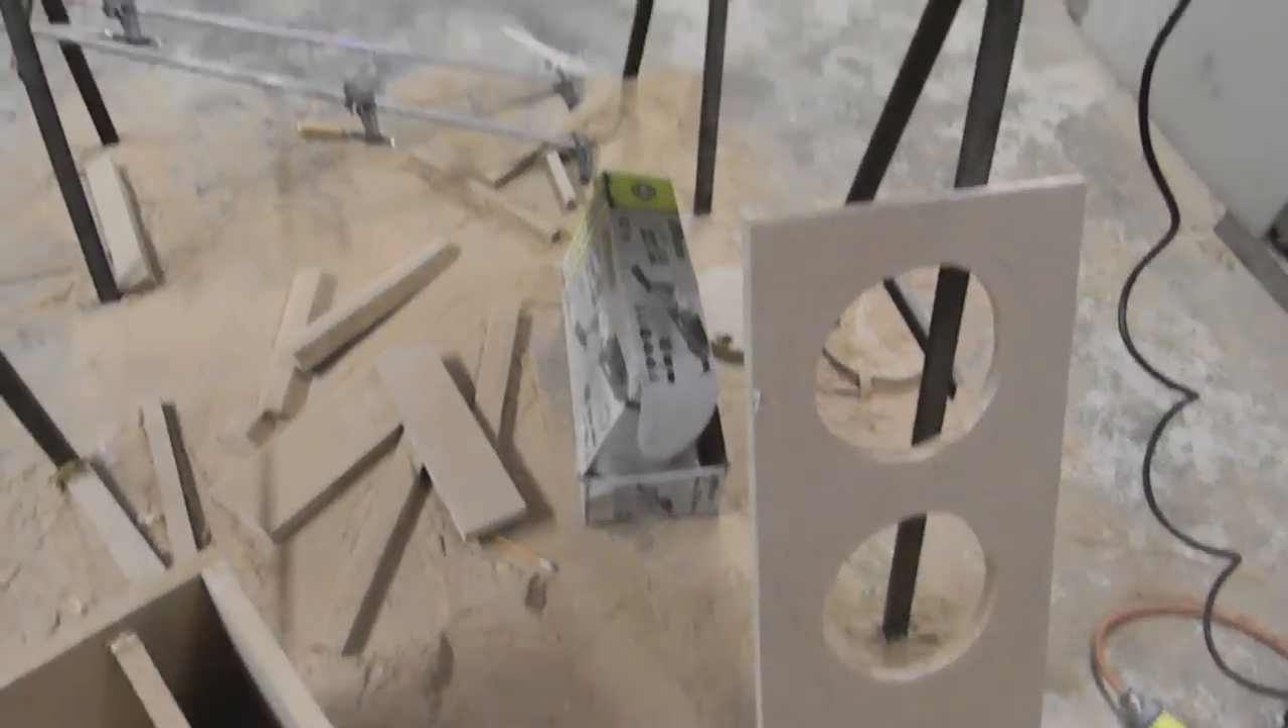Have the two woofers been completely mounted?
No.